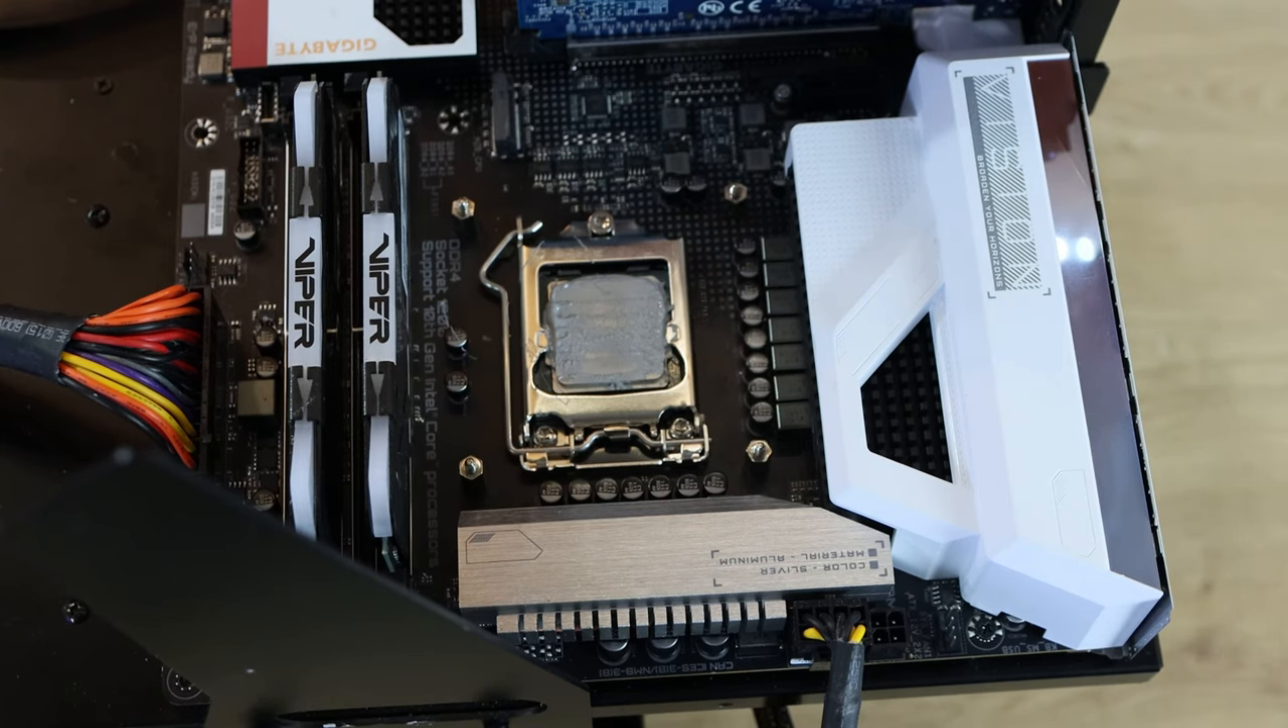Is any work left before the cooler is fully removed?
No.